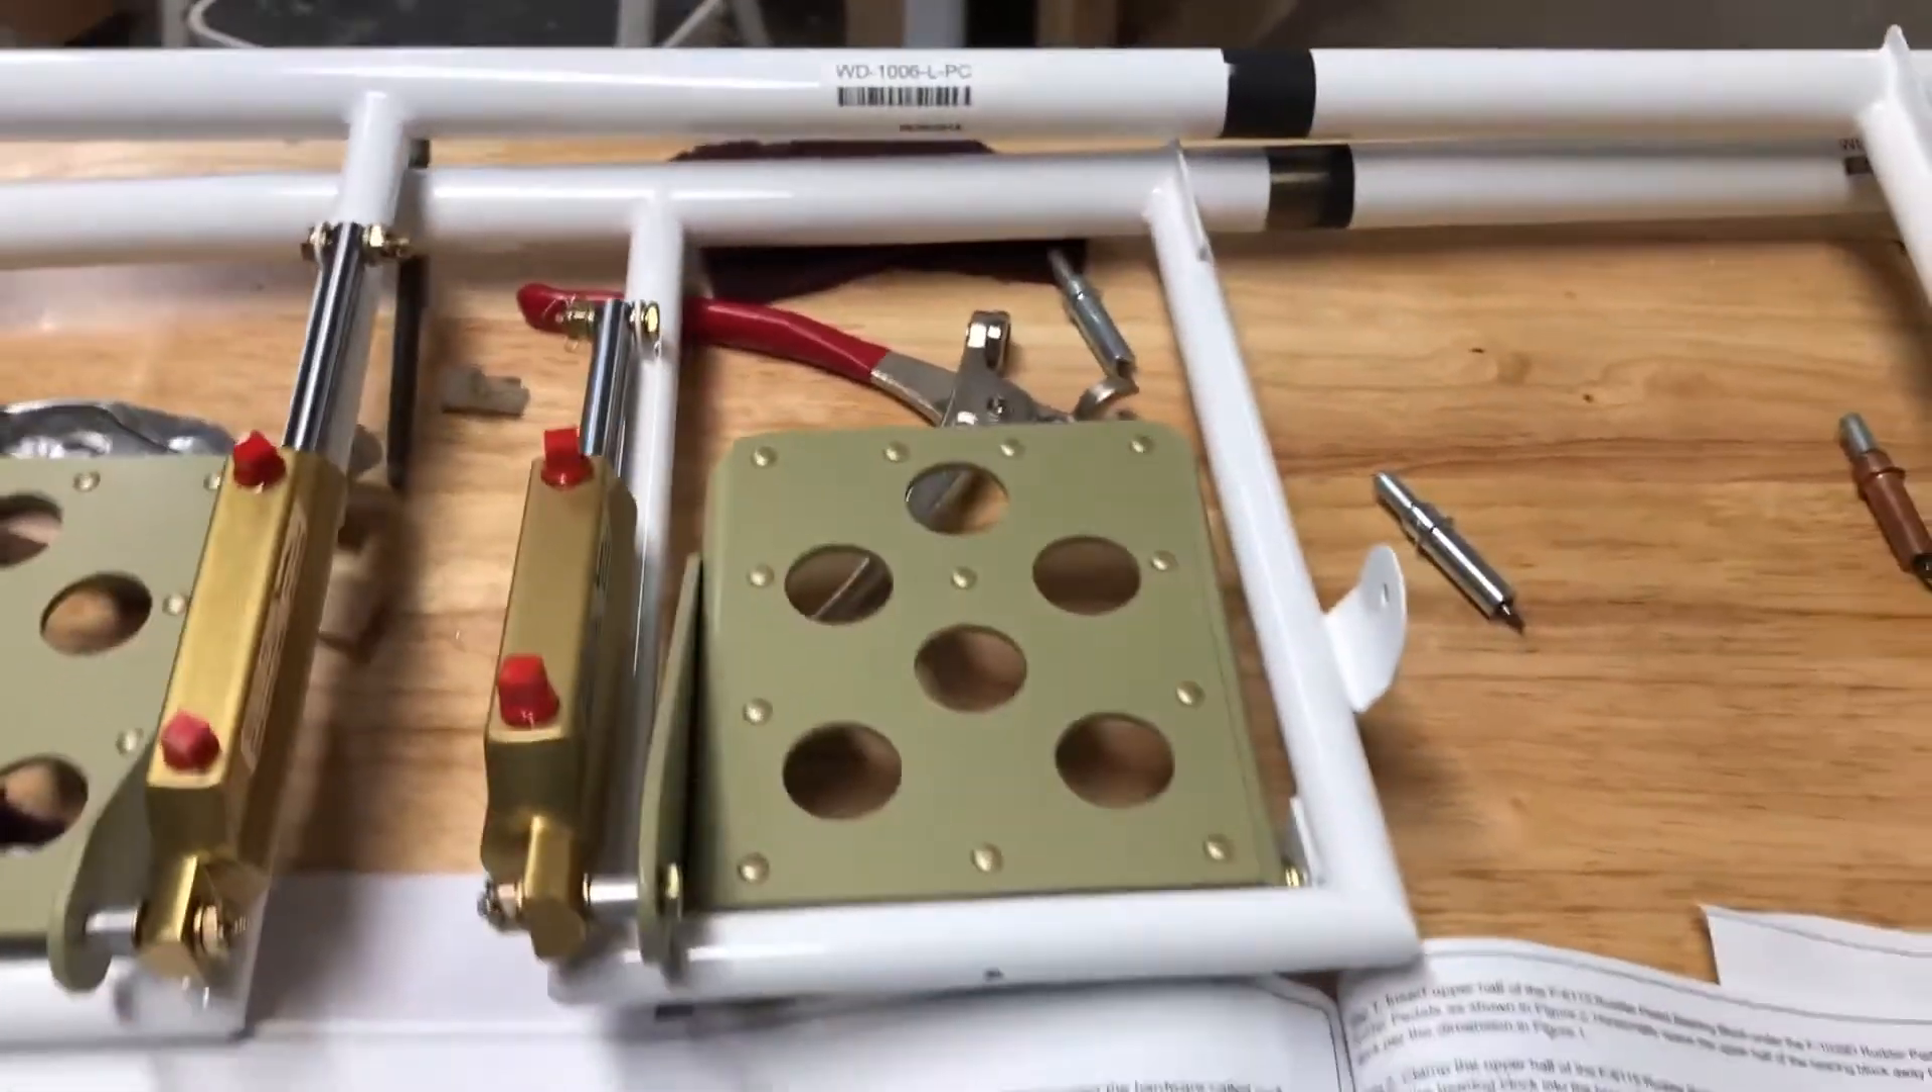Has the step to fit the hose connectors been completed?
No.